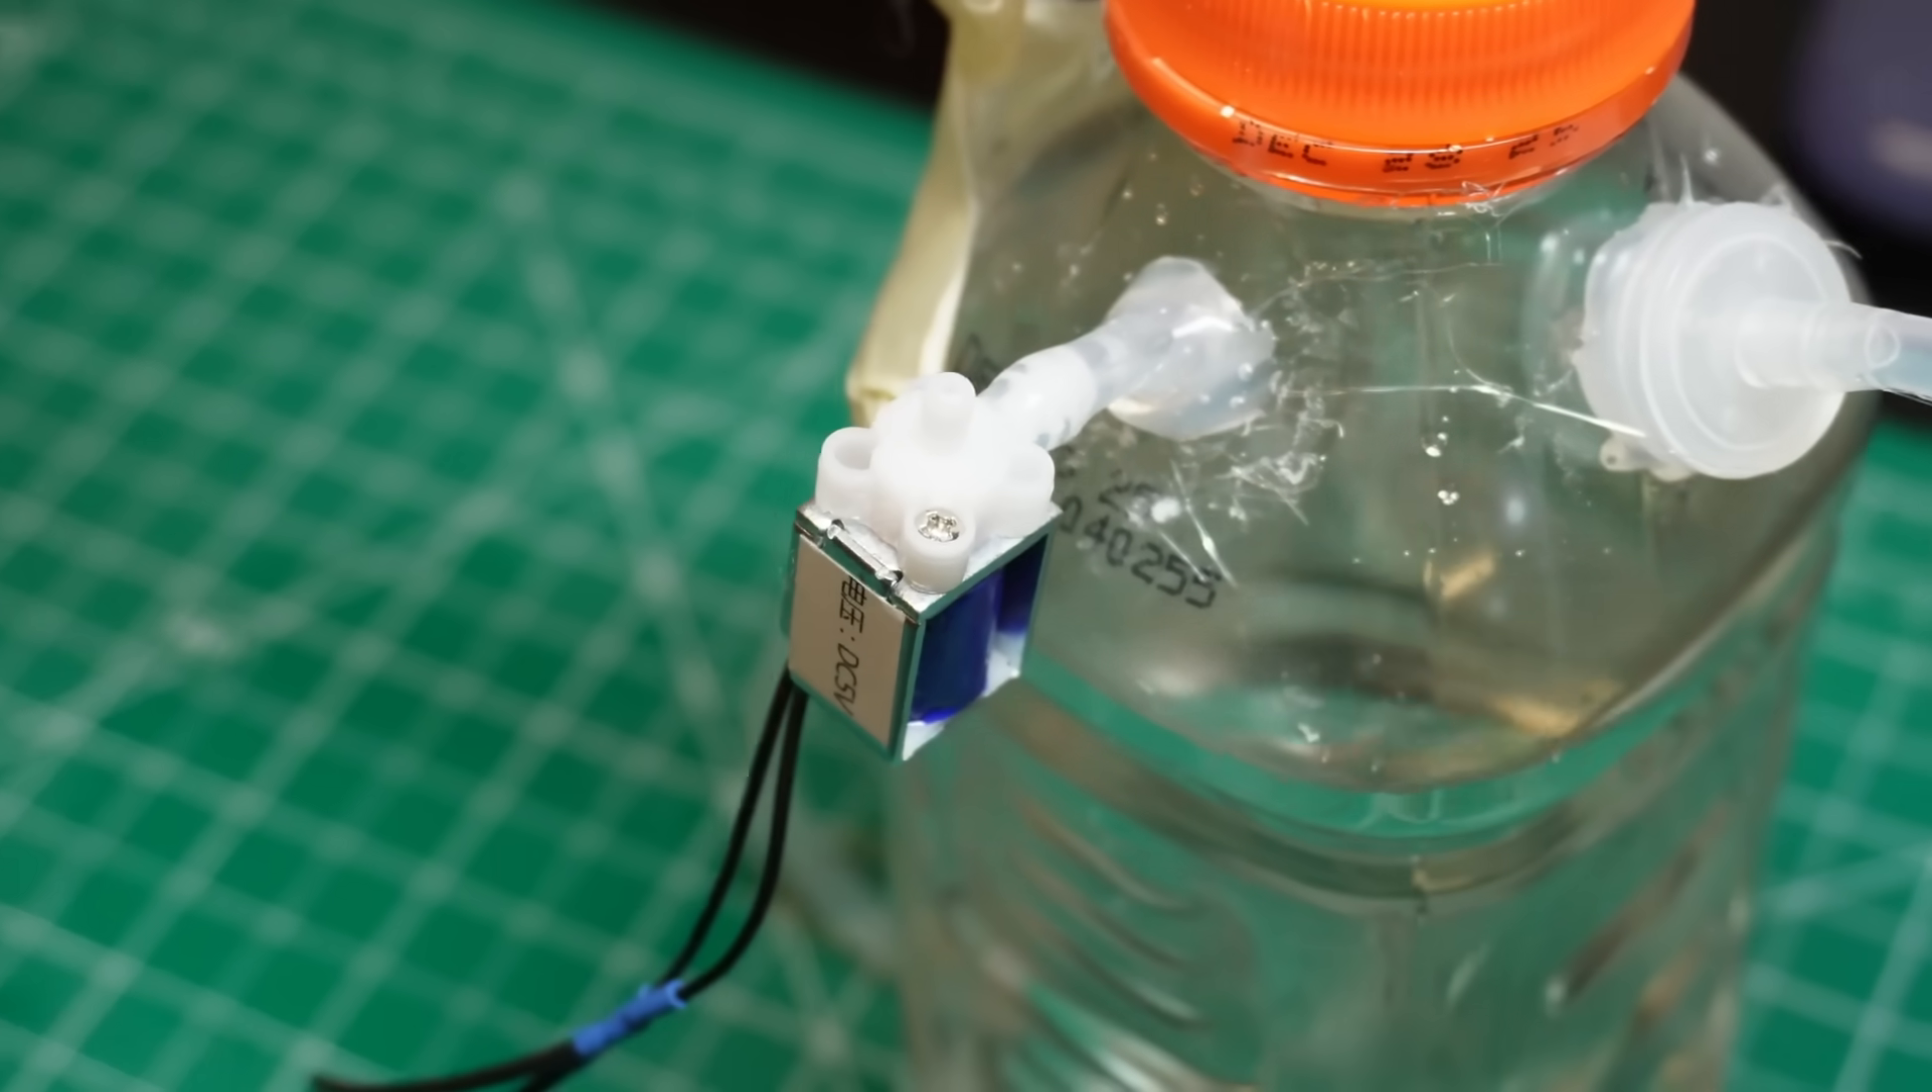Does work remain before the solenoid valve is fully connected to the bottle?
No.